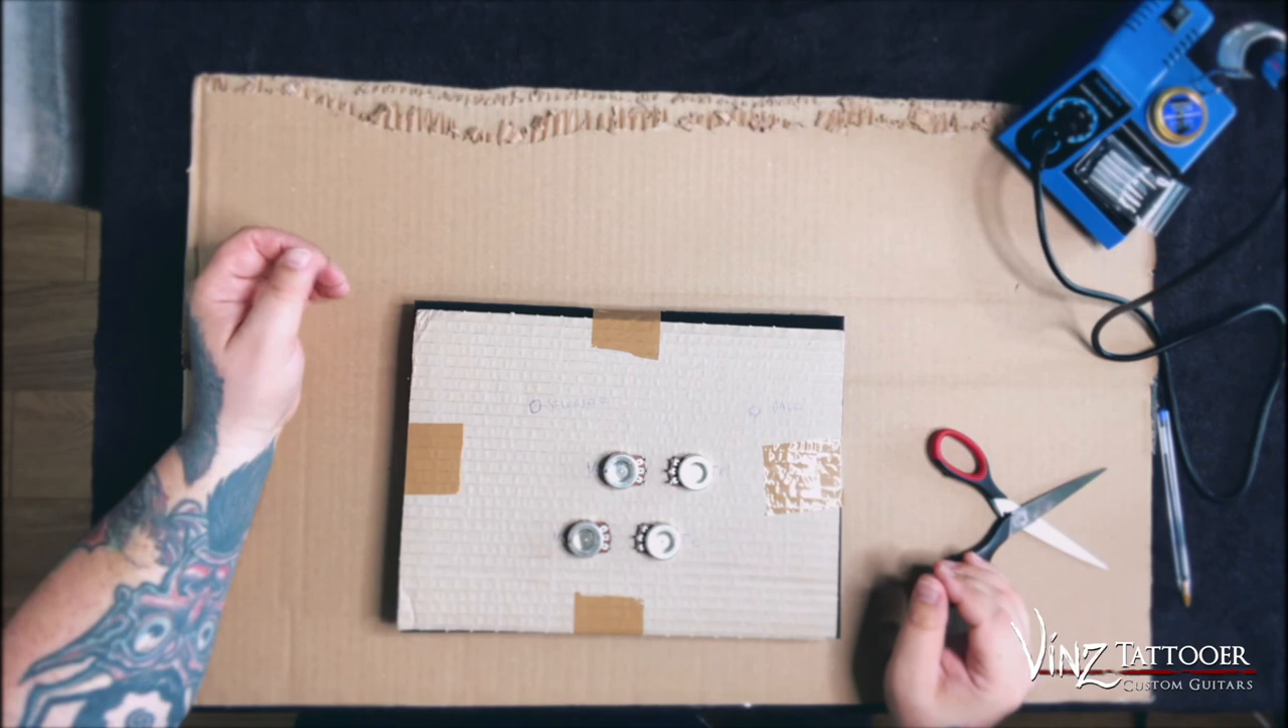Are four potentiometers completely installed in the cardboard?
Yes.